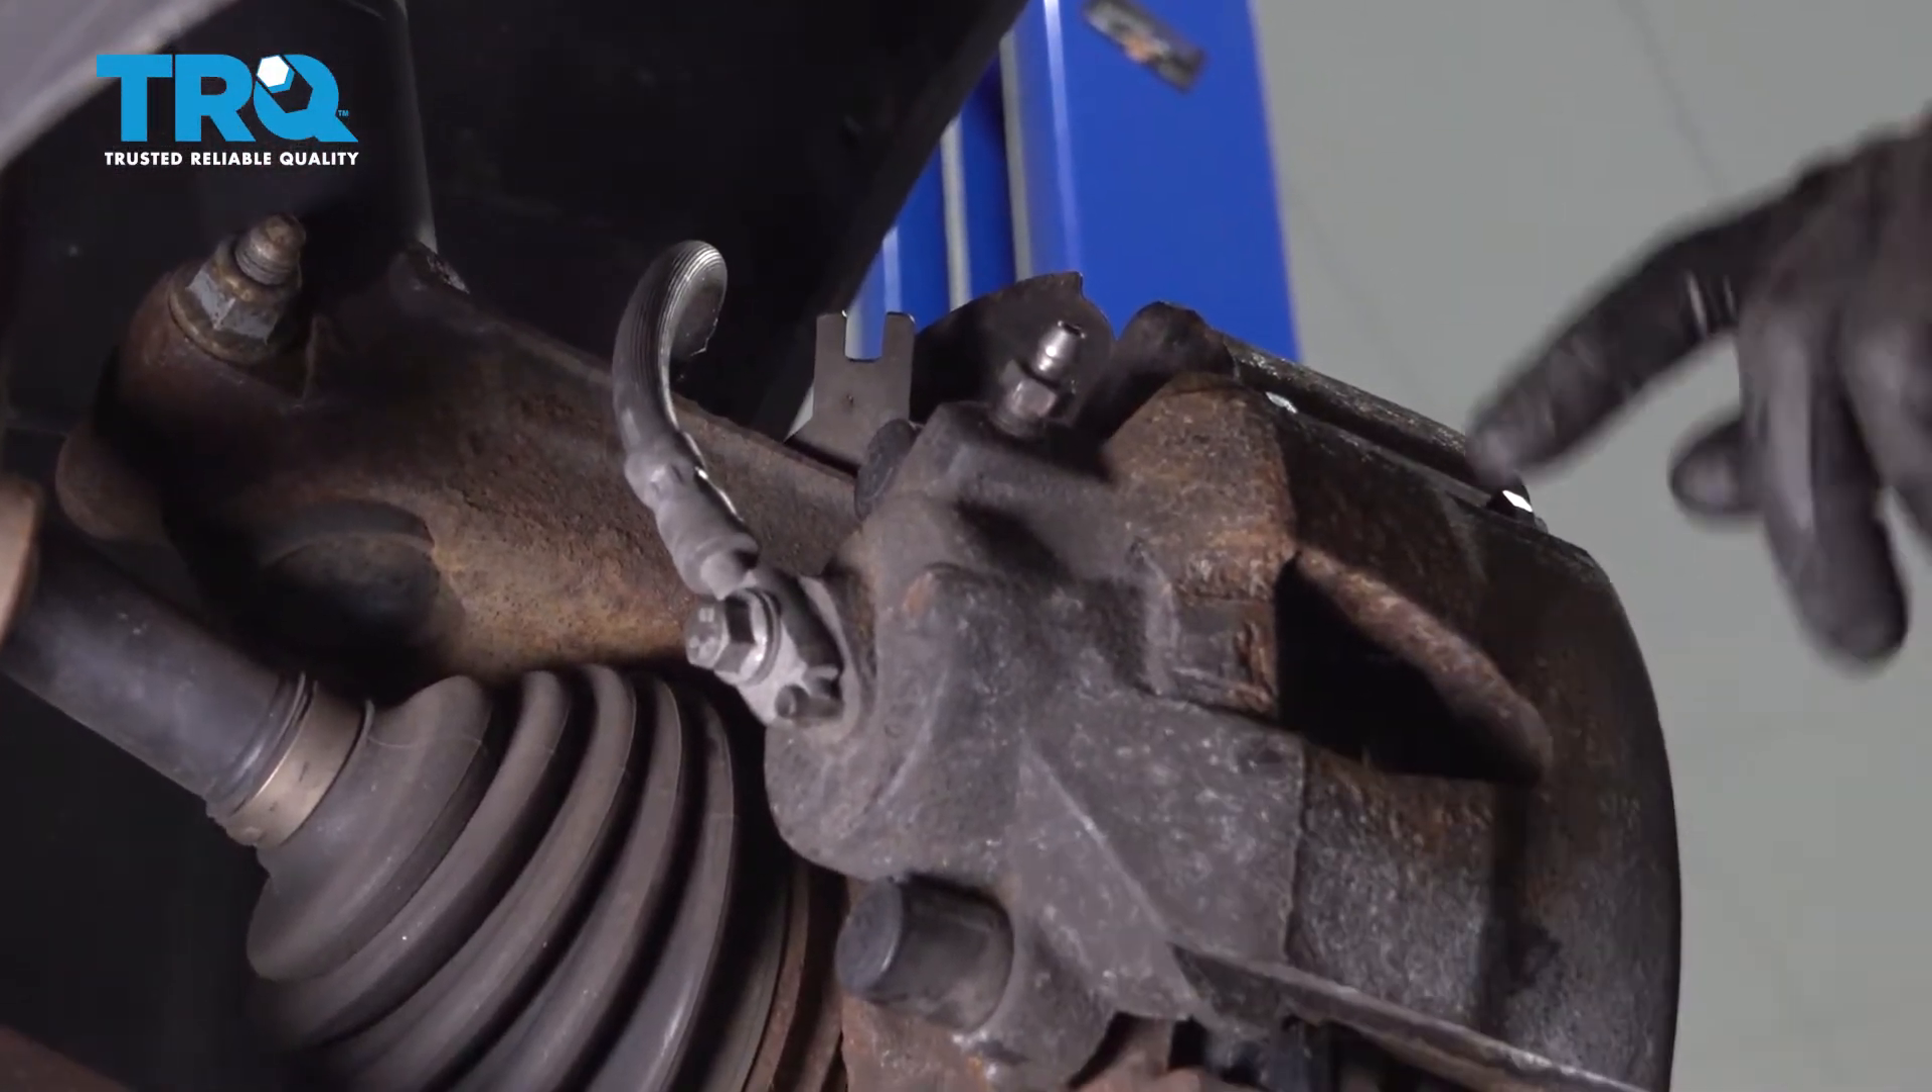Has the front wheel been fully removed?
Yes.